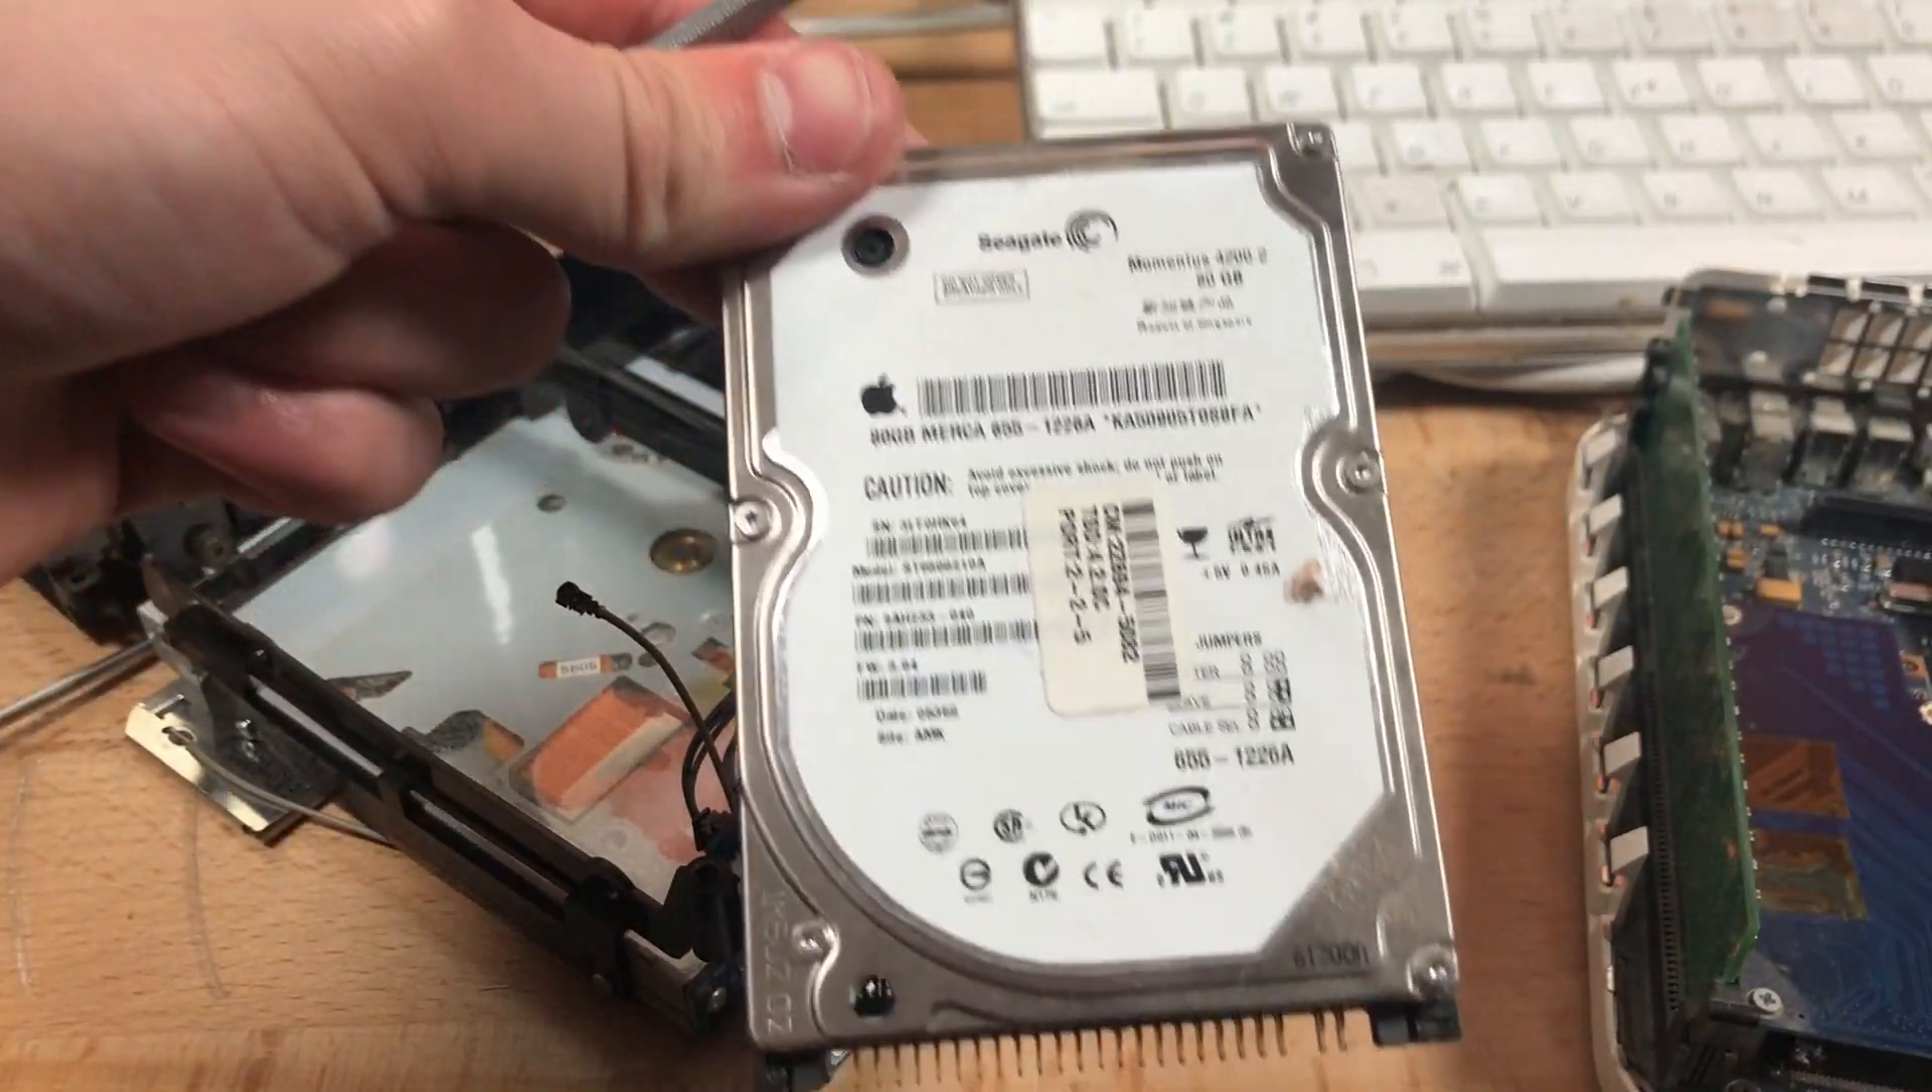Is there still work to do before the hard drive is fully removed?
No.